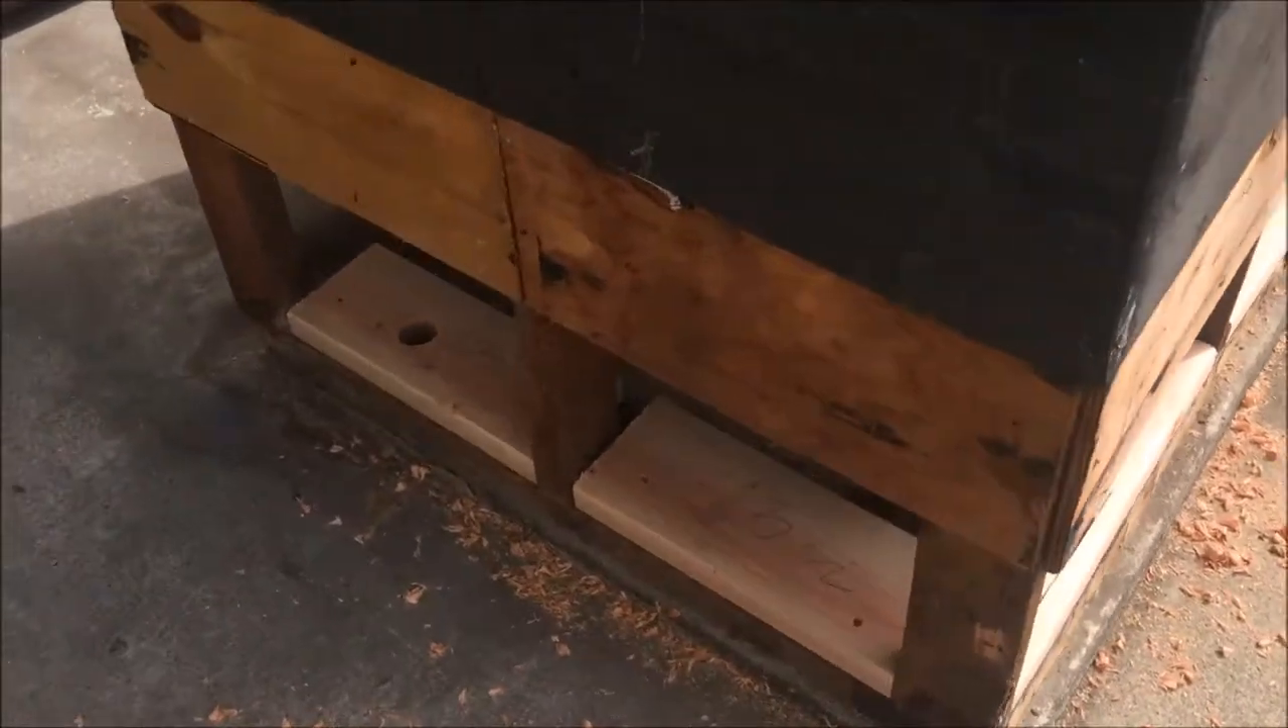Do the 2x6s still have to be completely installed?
No.